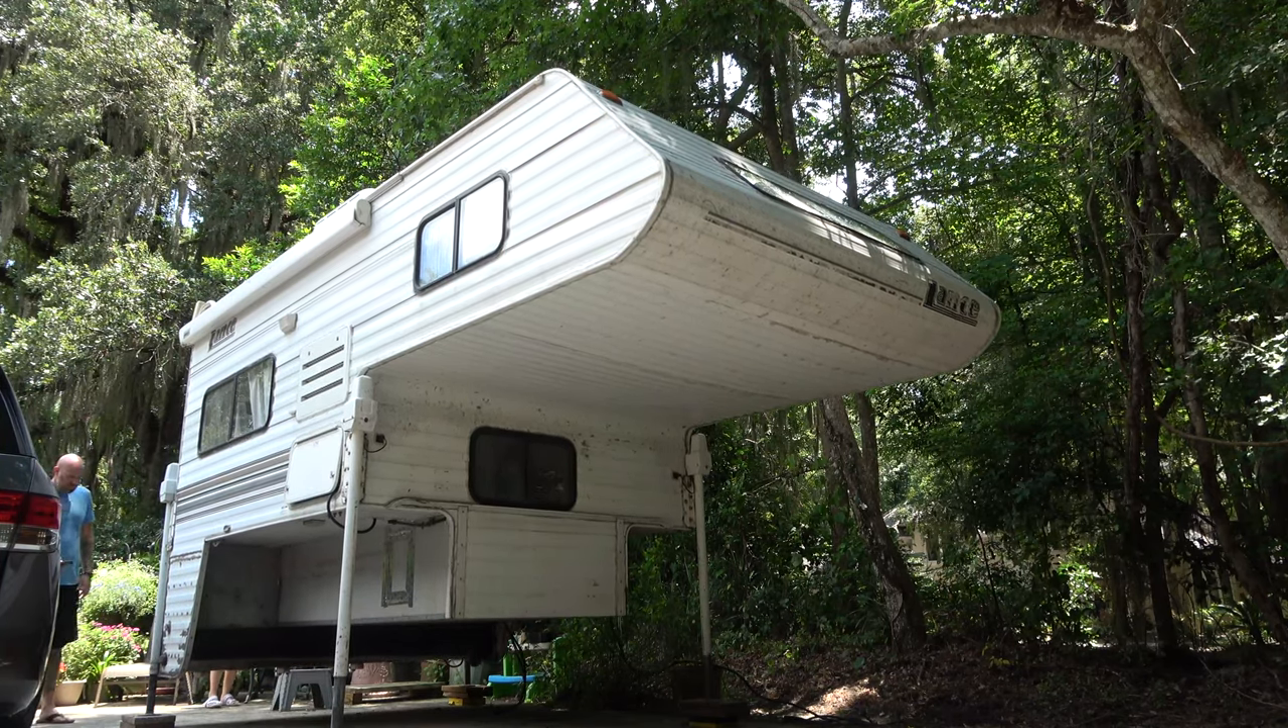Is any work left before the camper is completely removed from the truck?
No.